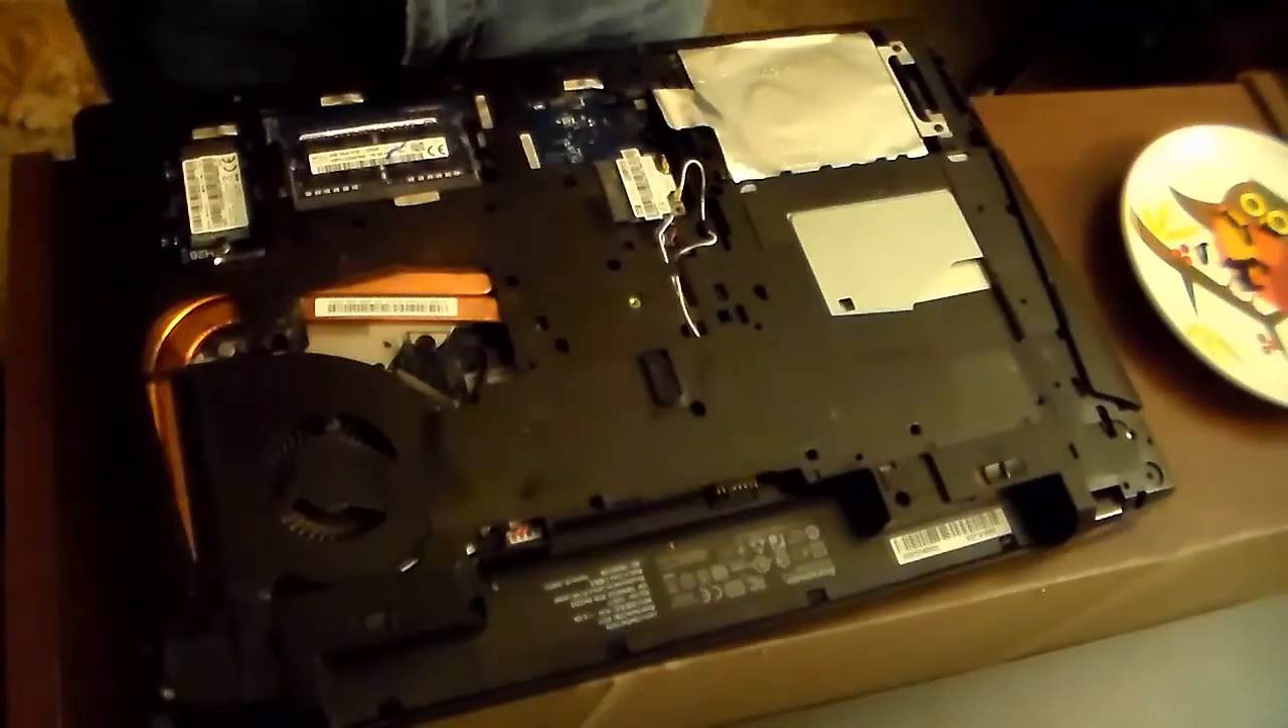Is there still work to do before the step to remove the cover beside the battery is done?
No.